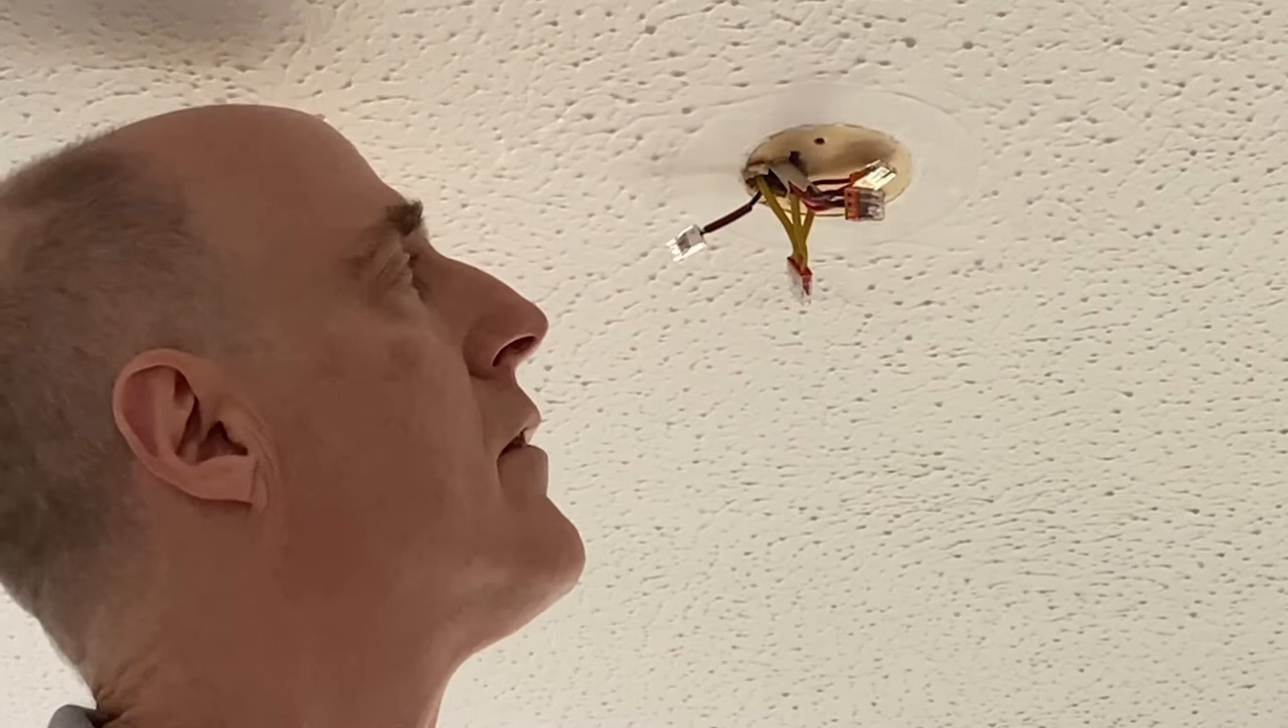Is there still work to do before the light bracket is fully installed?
Yes.